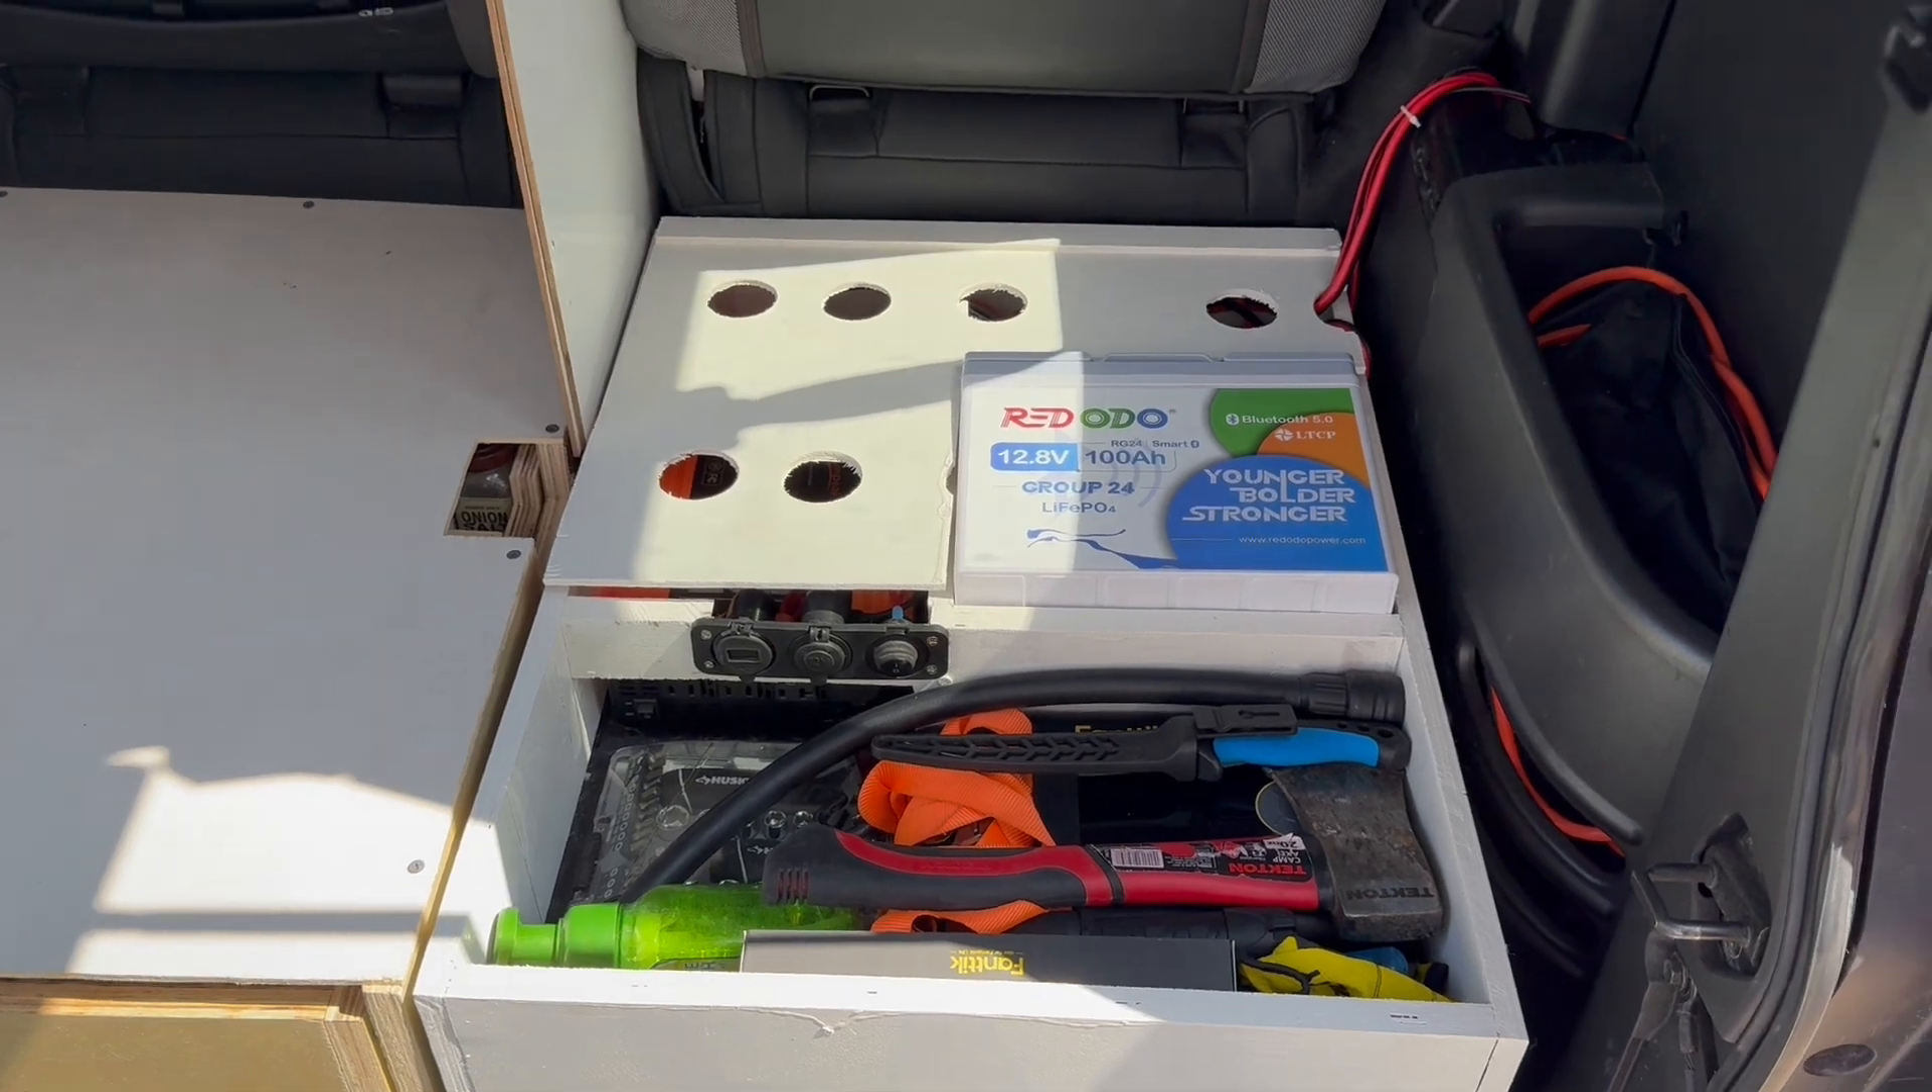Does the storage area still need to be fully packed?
No.